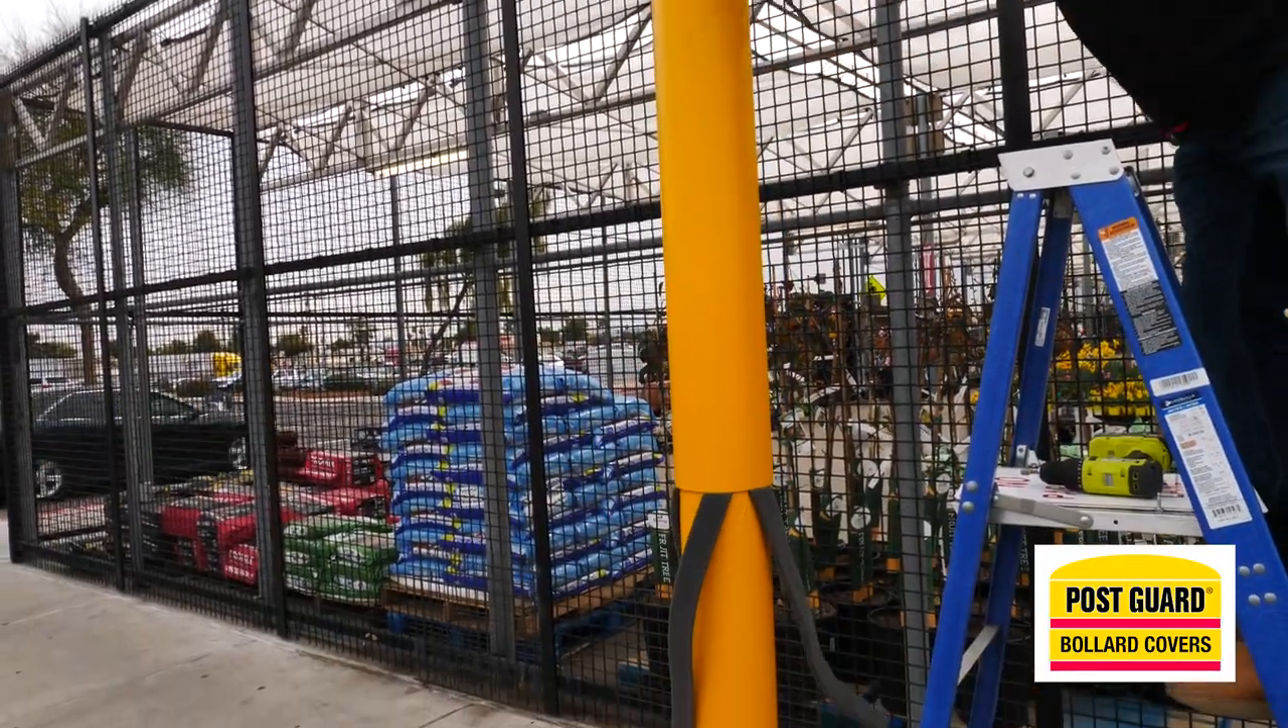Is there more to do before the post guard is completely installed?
Yes.